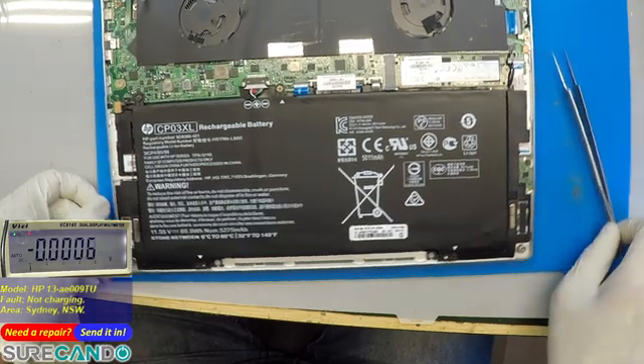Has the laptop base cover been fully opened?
Yes.